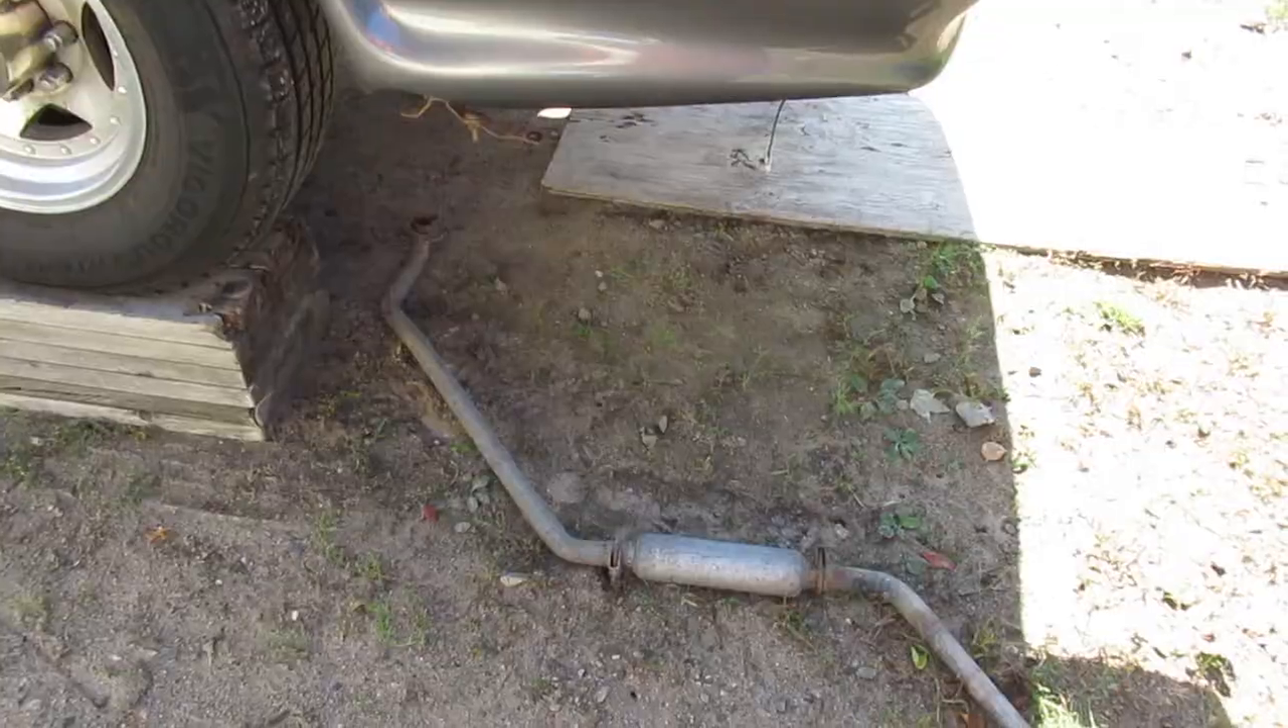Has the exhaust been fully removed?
Yes.